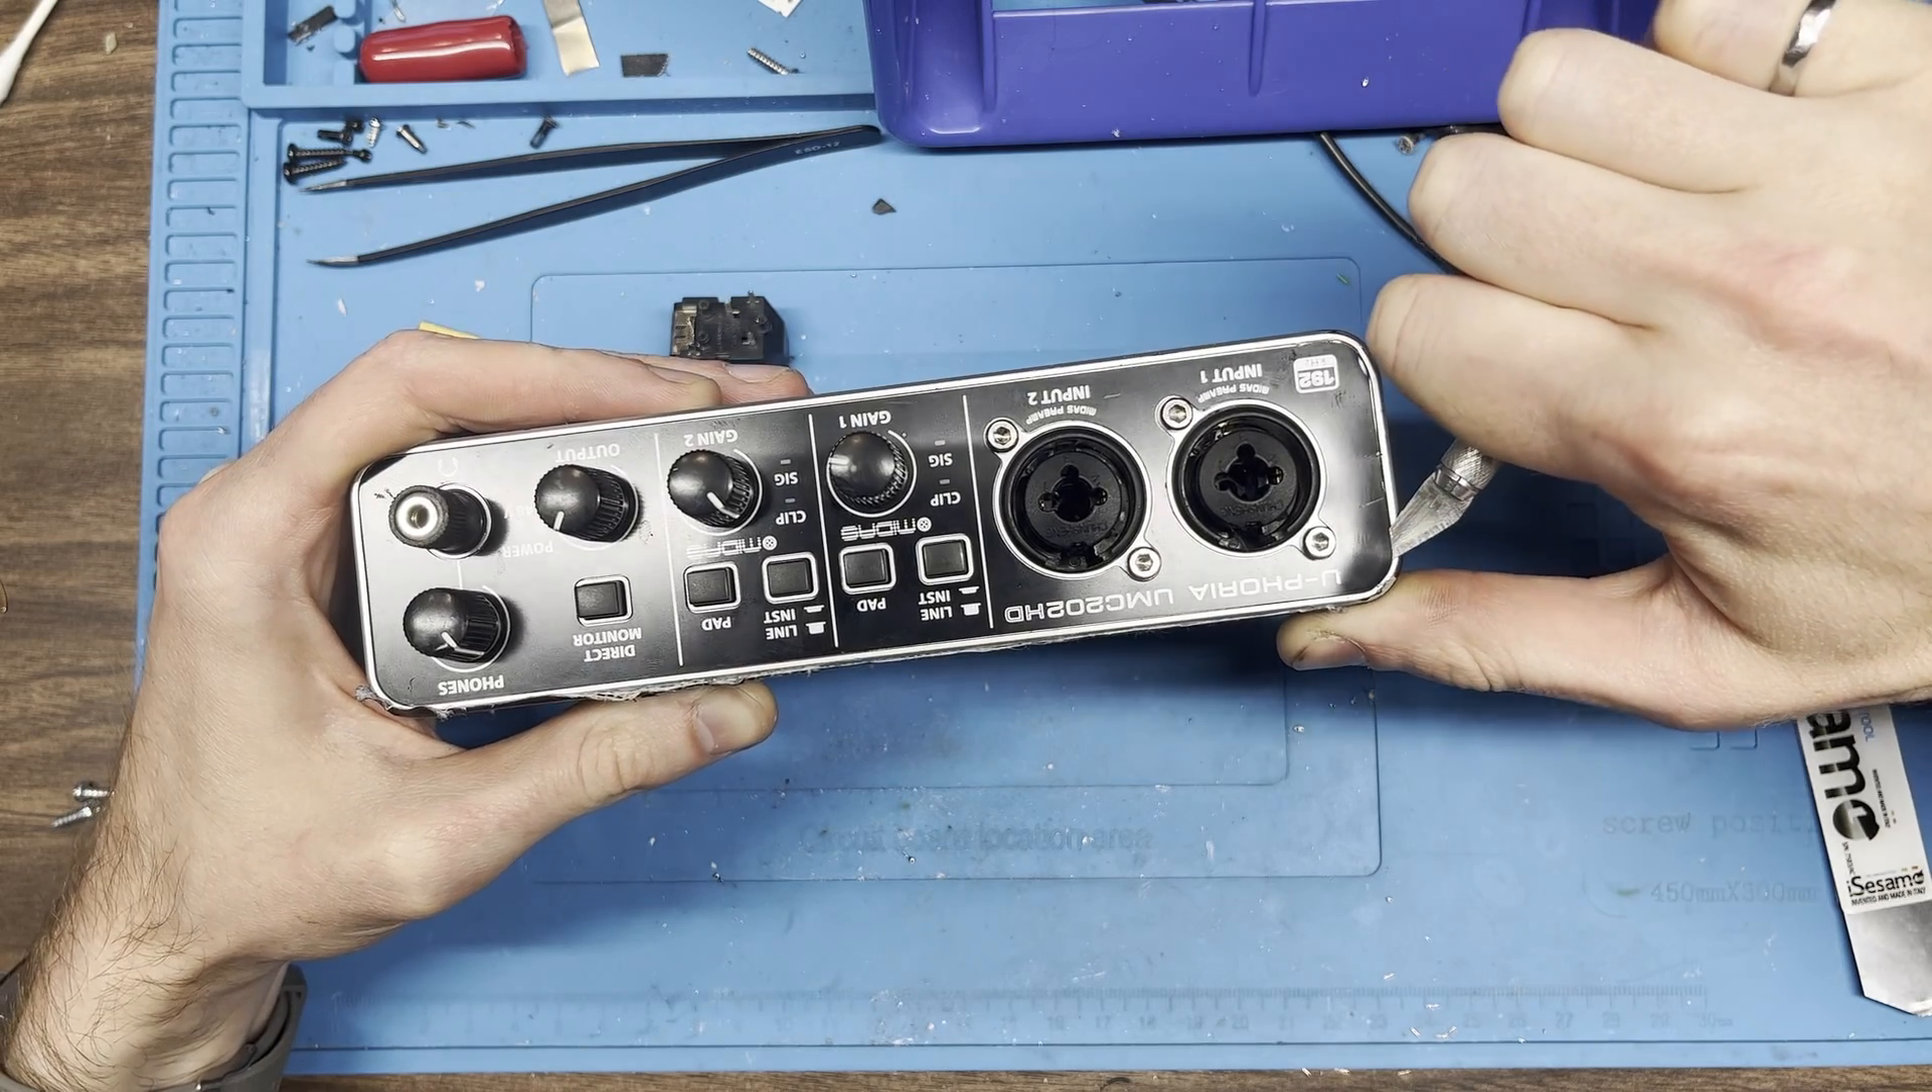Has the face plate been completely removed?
No.